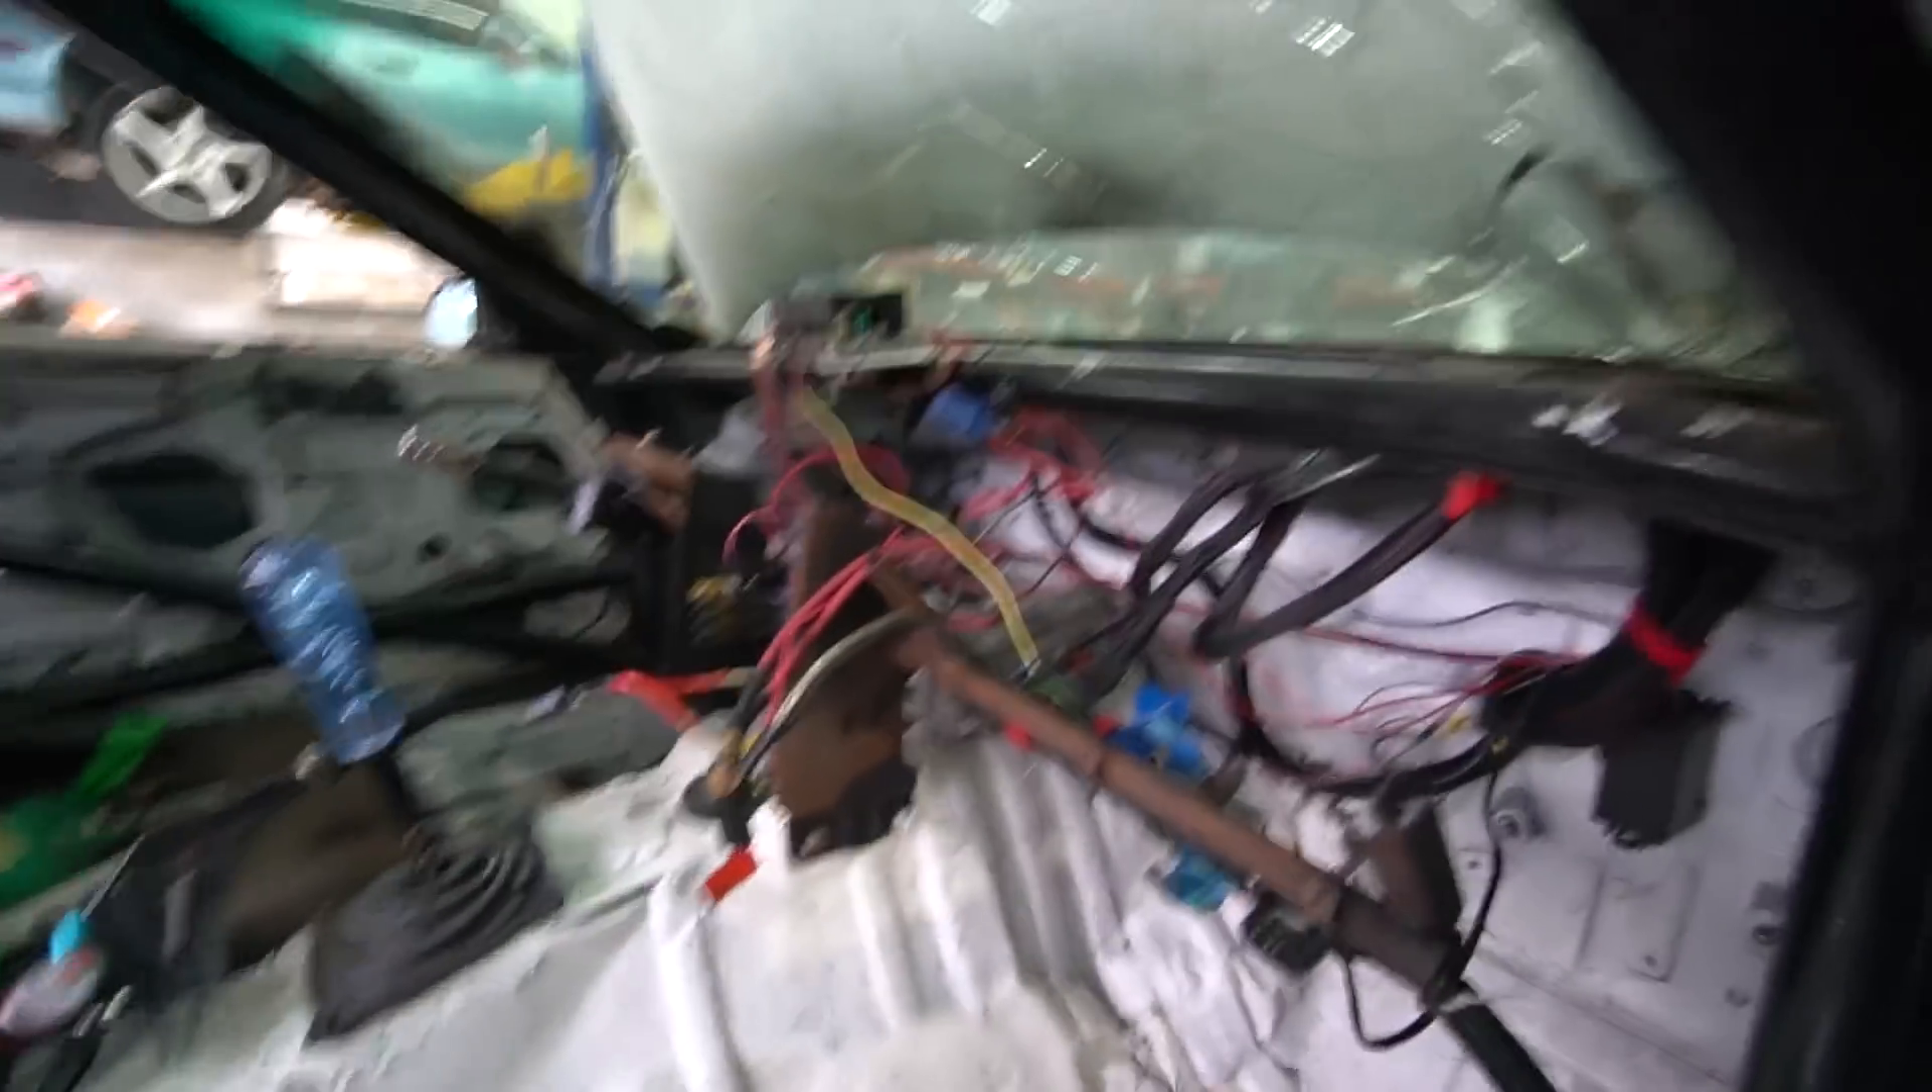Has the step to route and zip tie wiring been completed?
No.